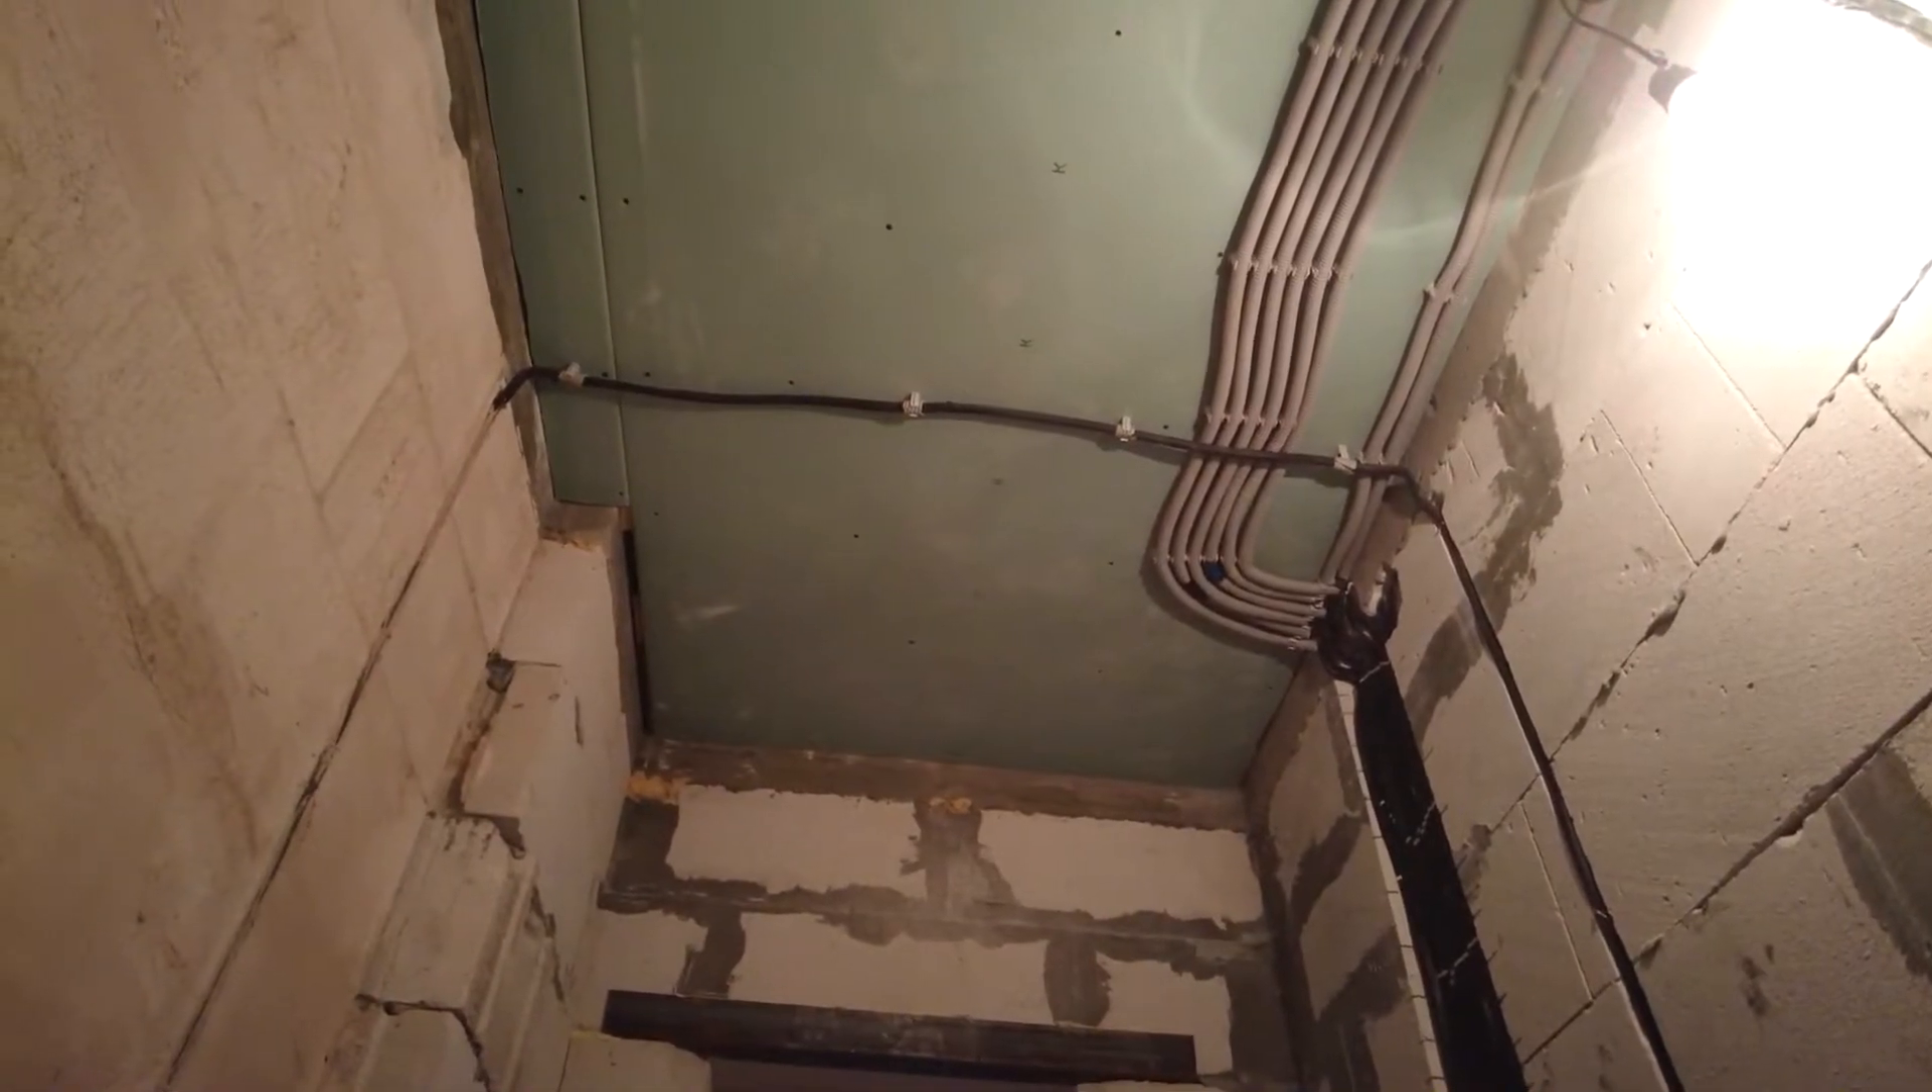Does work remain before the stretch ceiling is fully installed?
Yes.